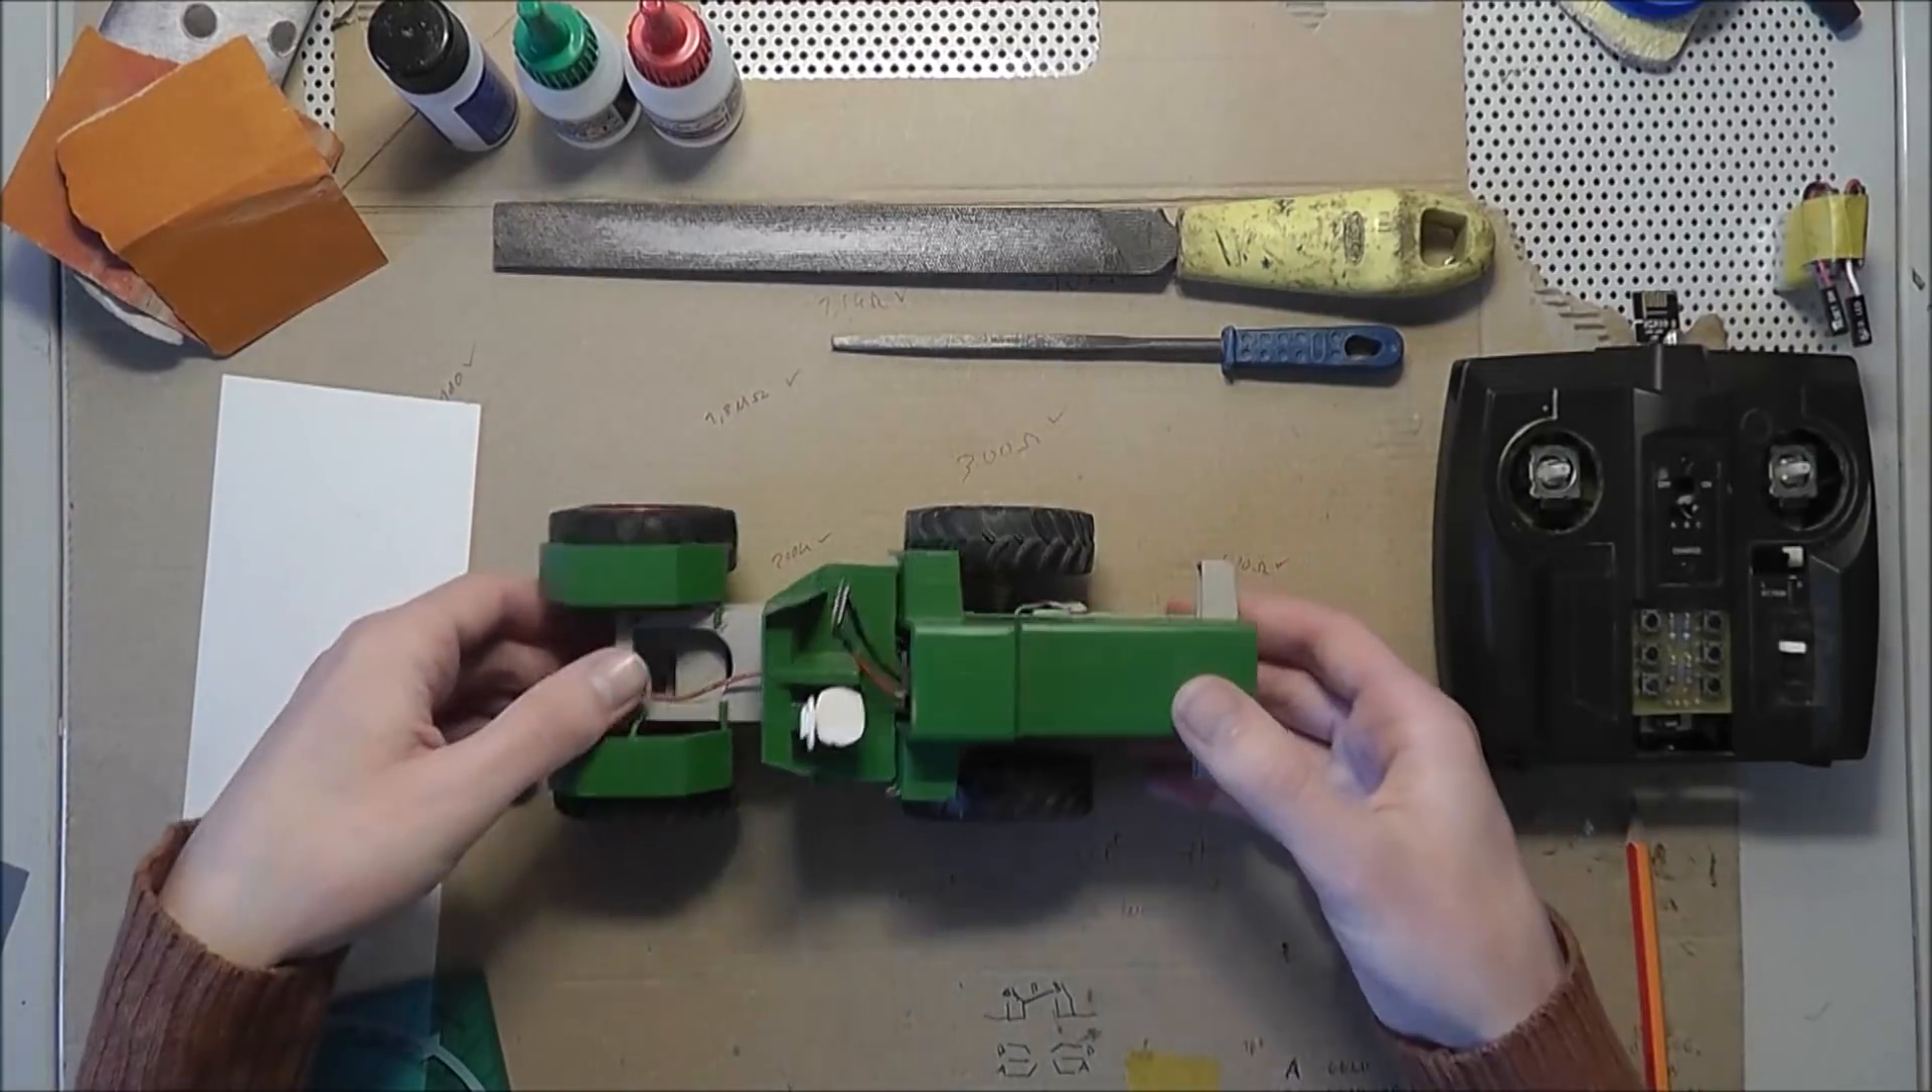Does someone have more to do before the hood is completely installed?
No.